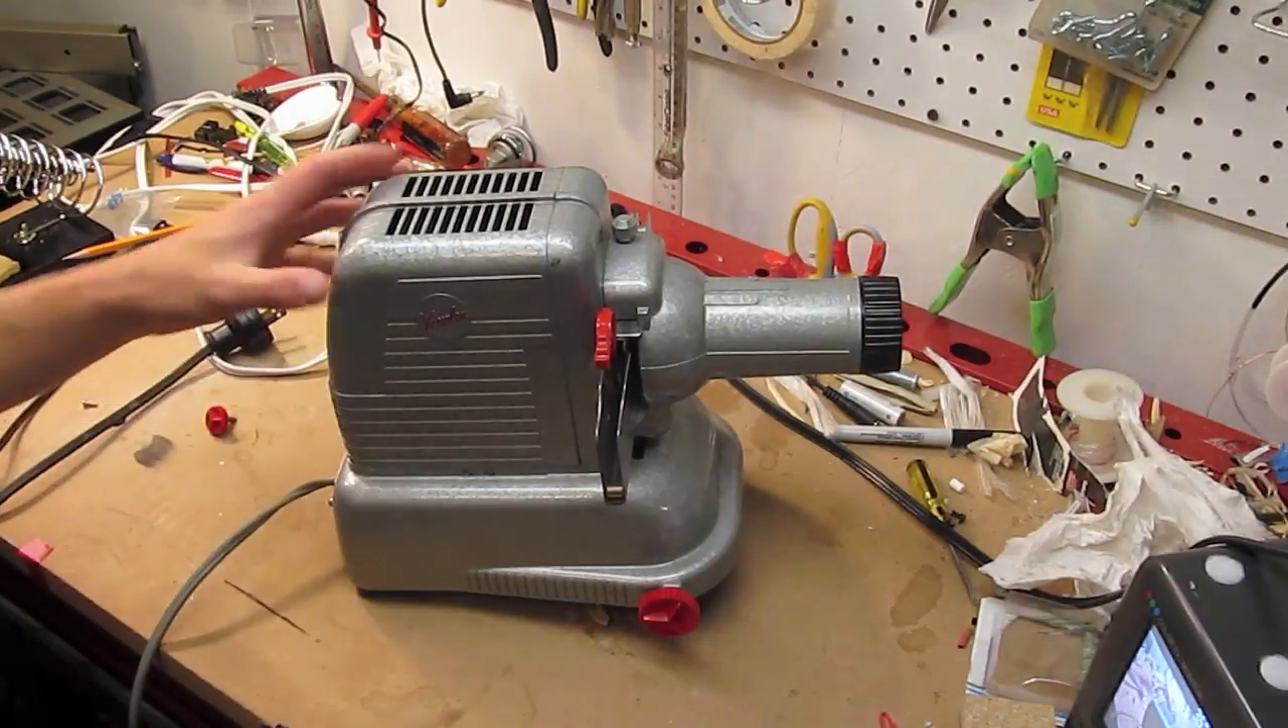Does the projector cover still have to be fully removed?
Yes.